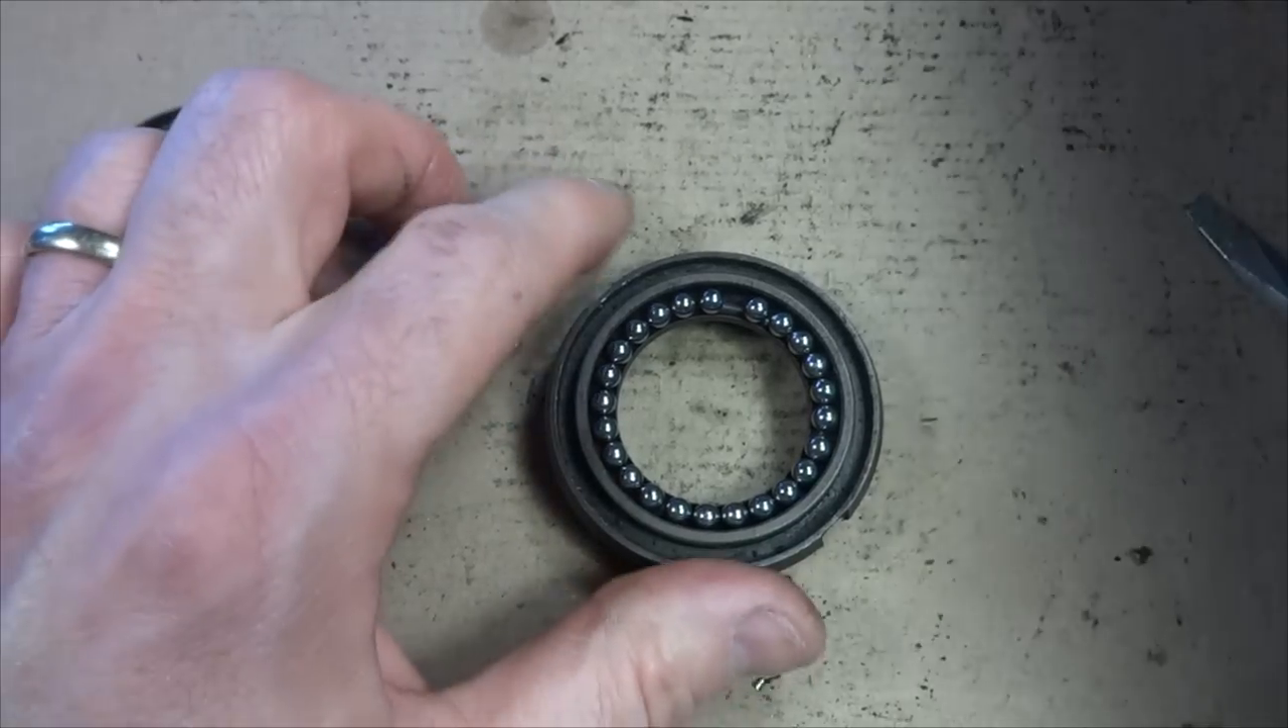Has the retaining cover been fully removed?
Yes.